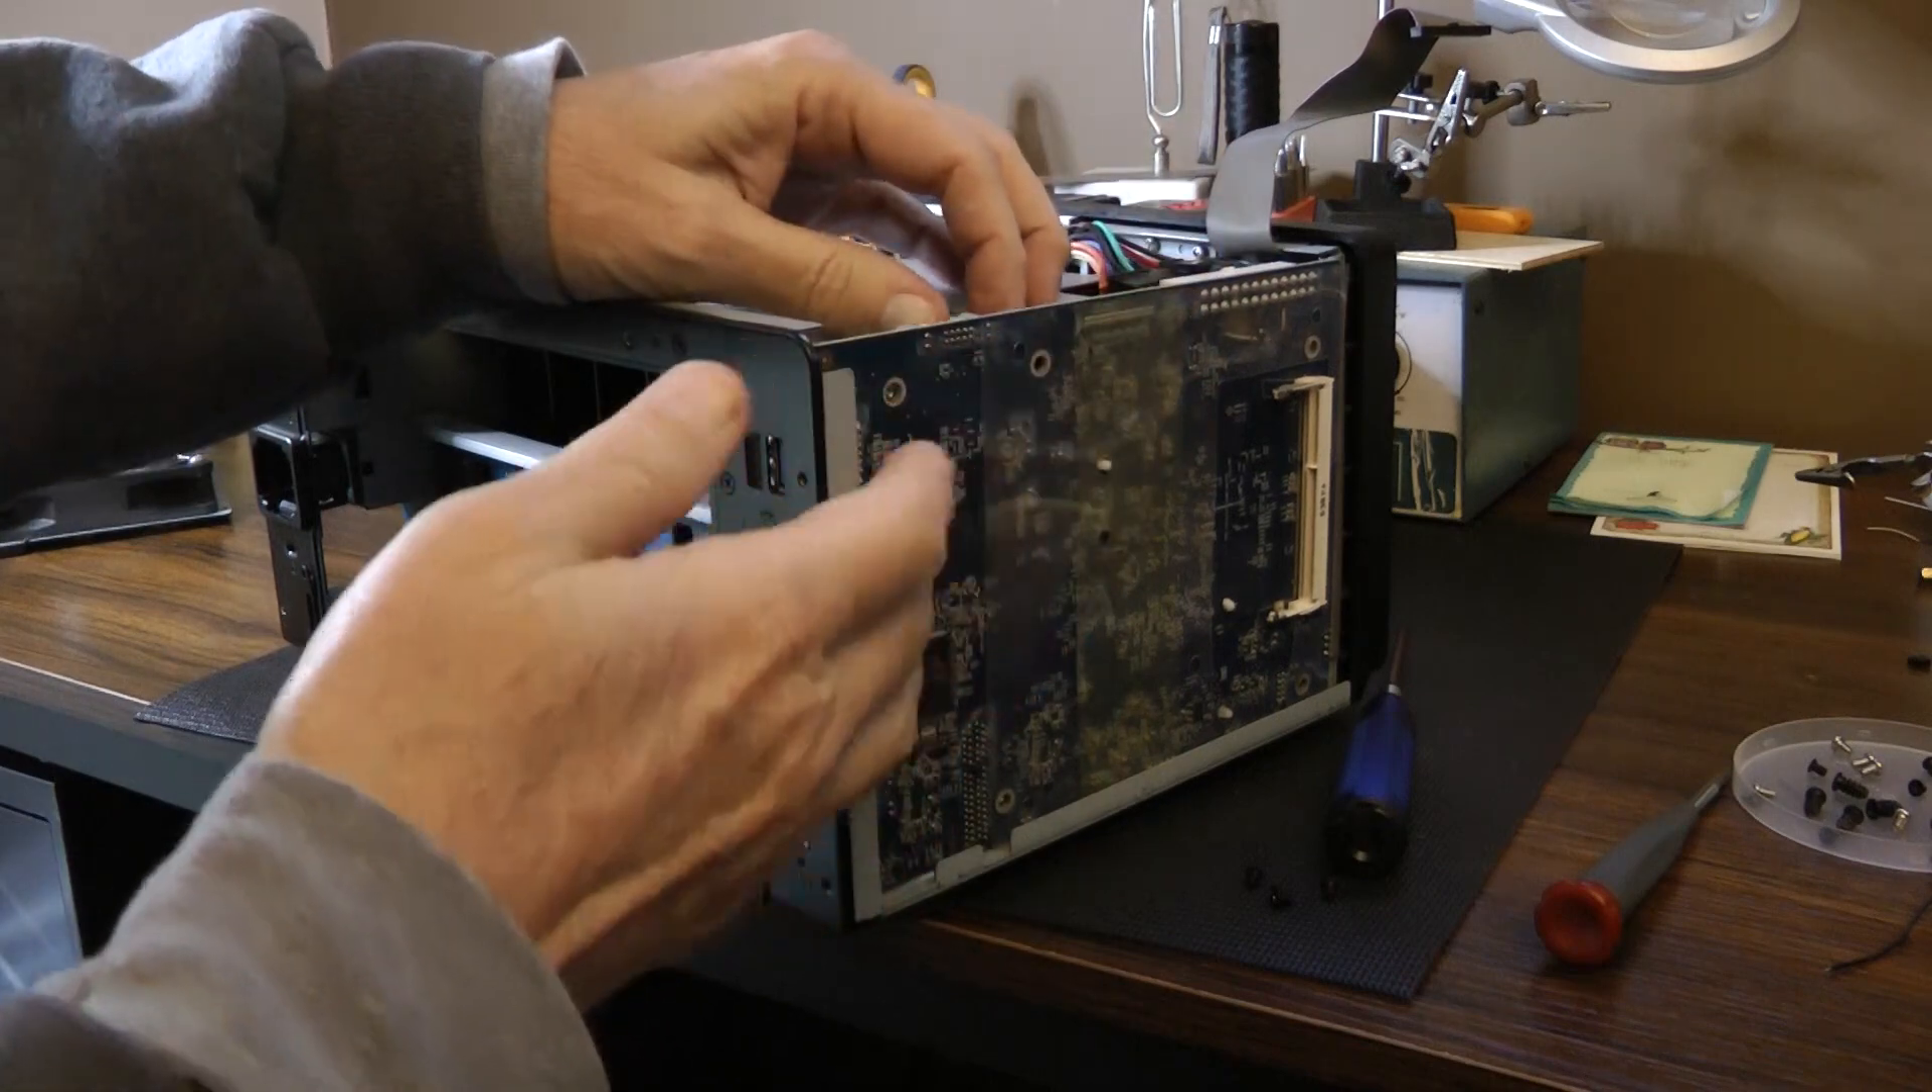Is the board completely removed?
No.